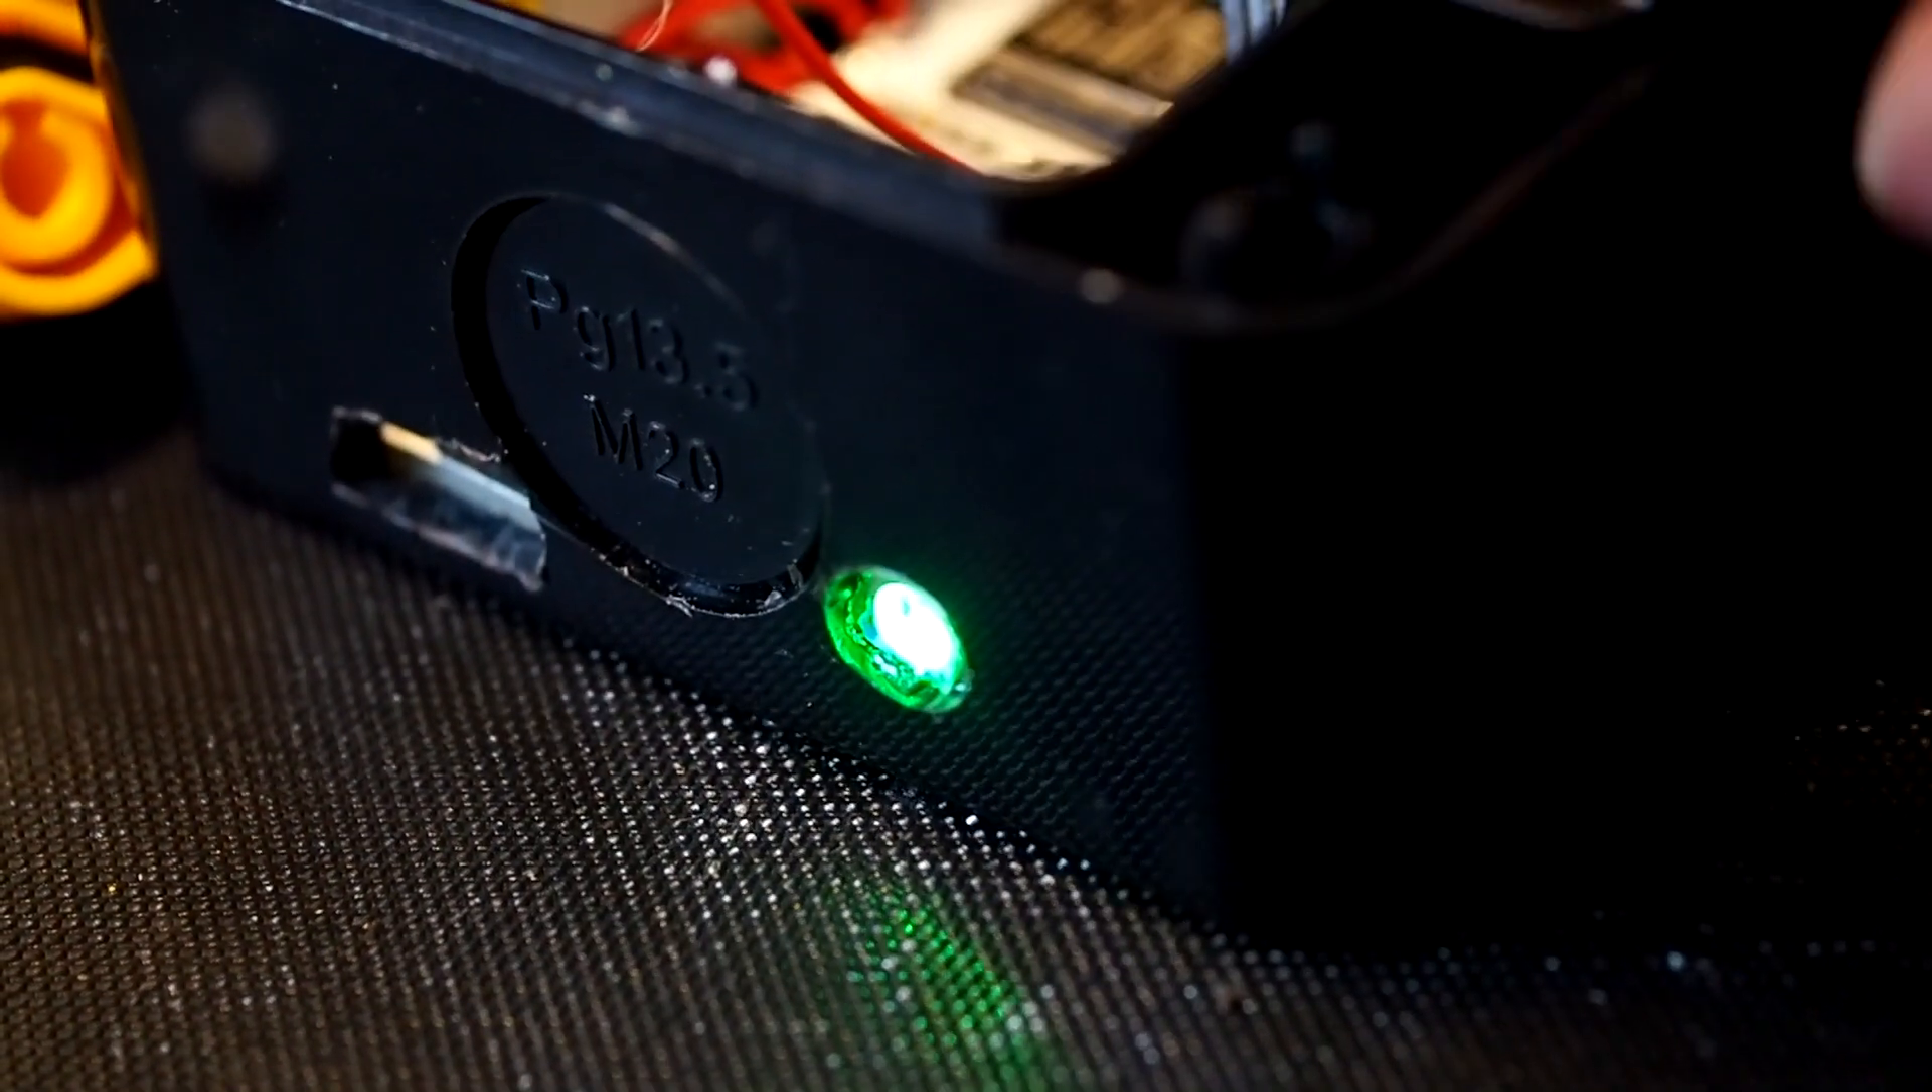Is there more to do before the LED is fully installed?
No.